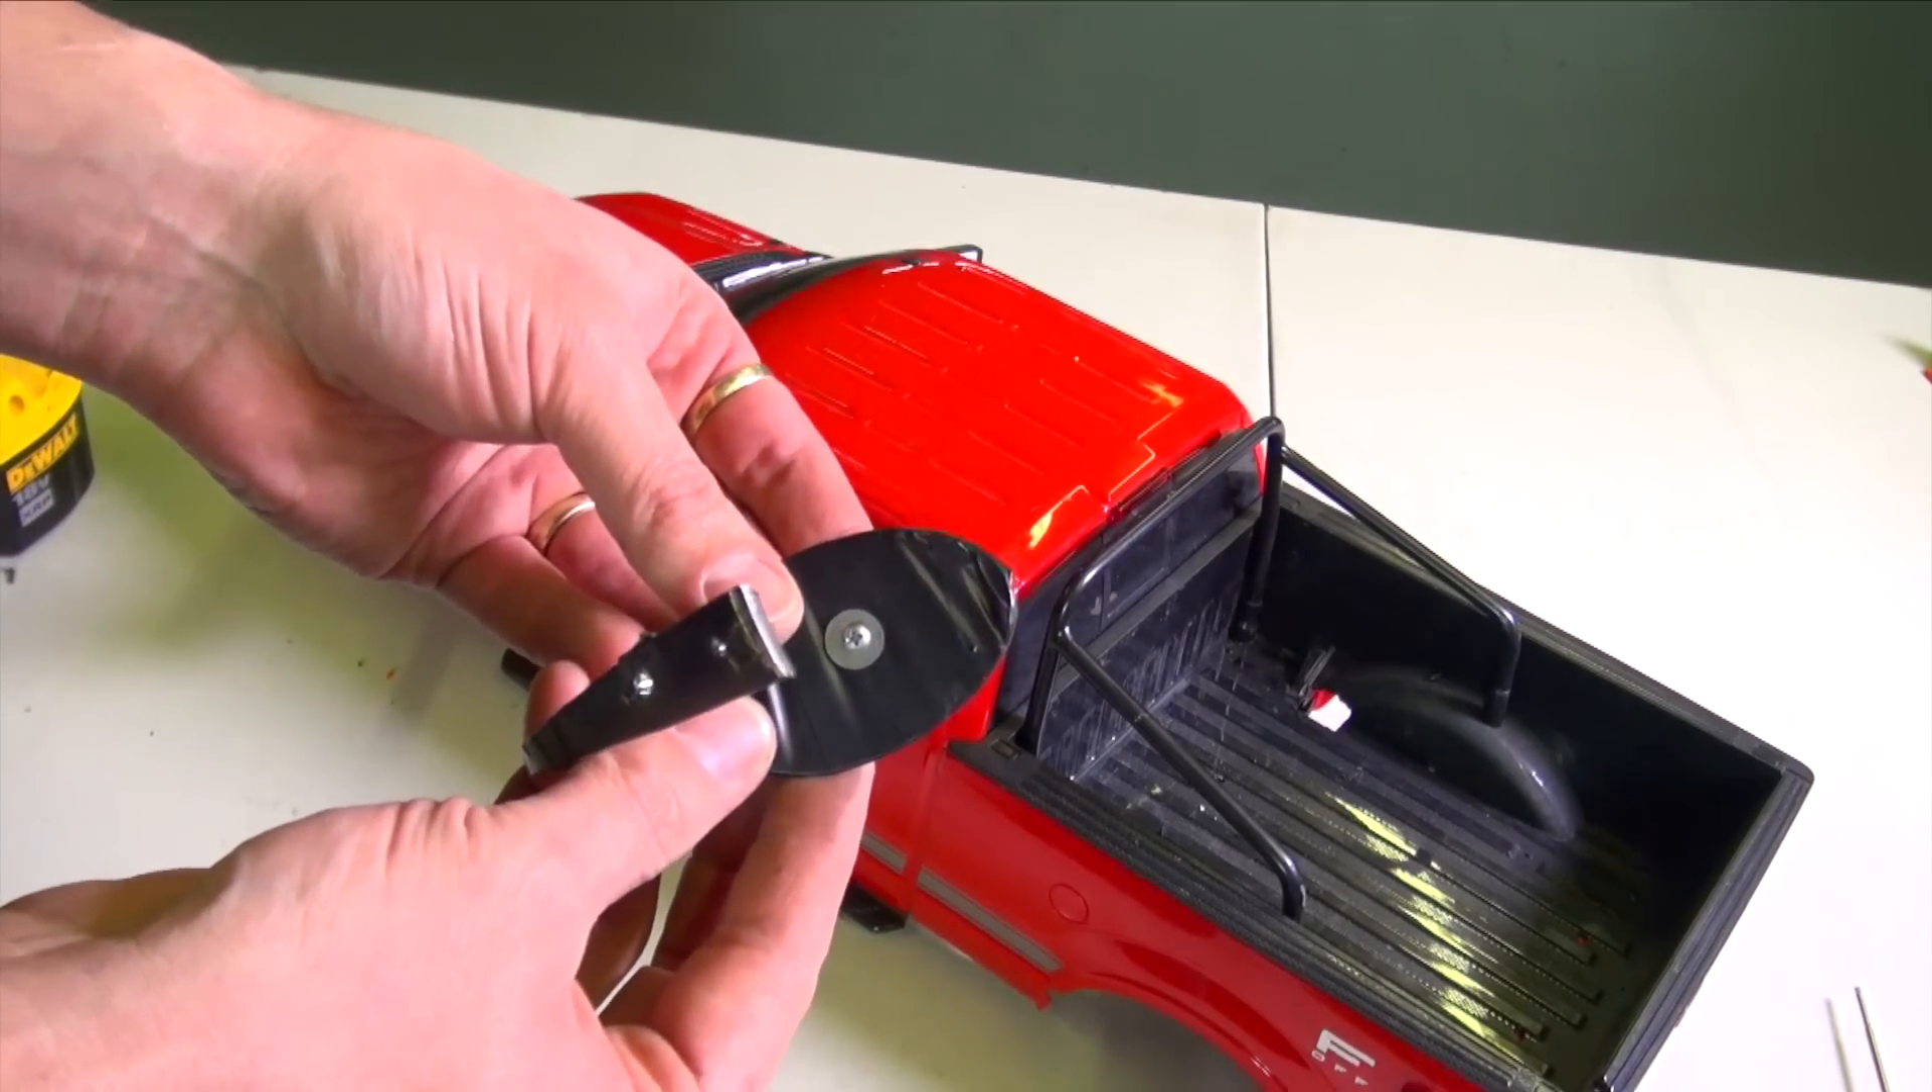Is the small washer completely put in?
Yes.